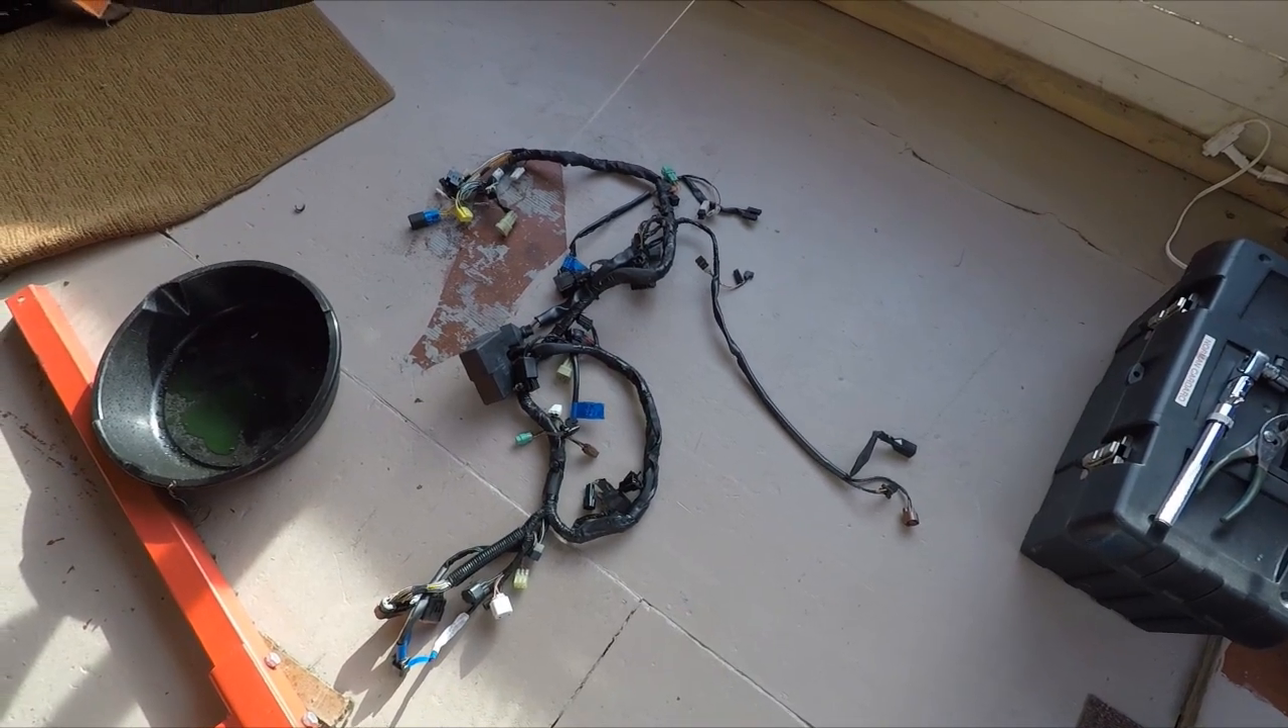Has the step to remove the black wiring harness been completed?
Yes.